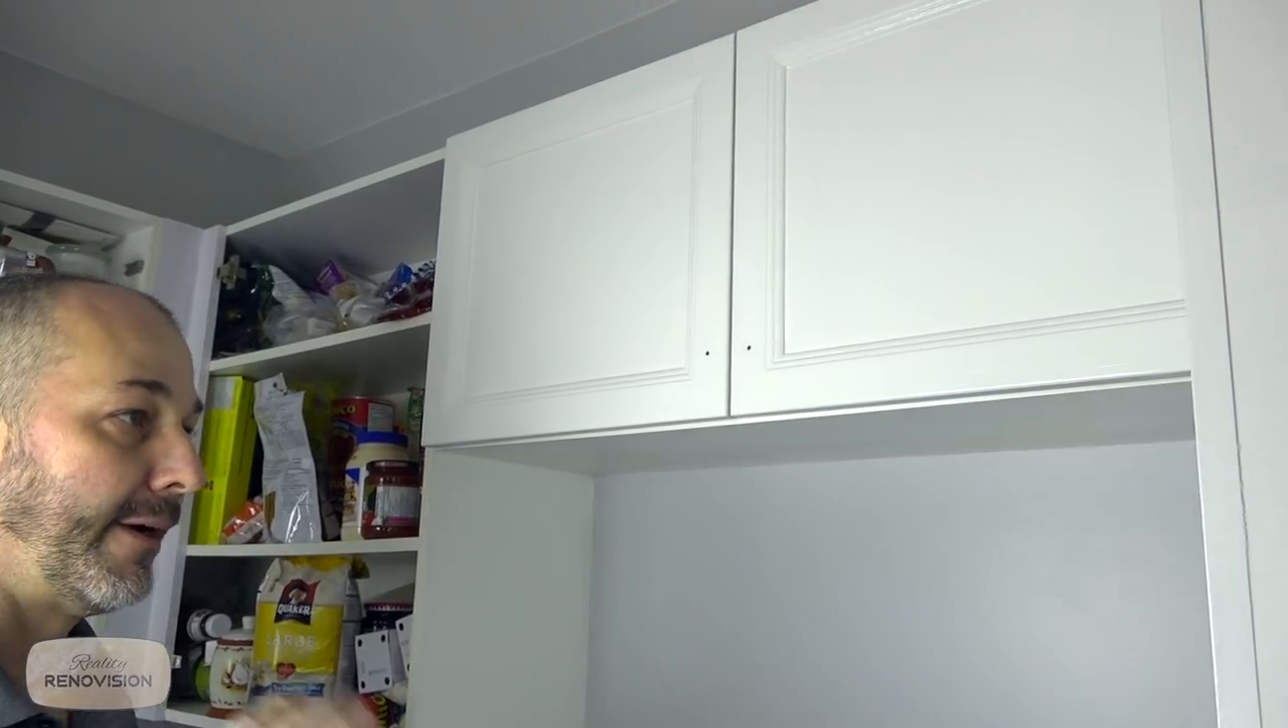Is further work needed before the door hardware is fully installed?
Yes.